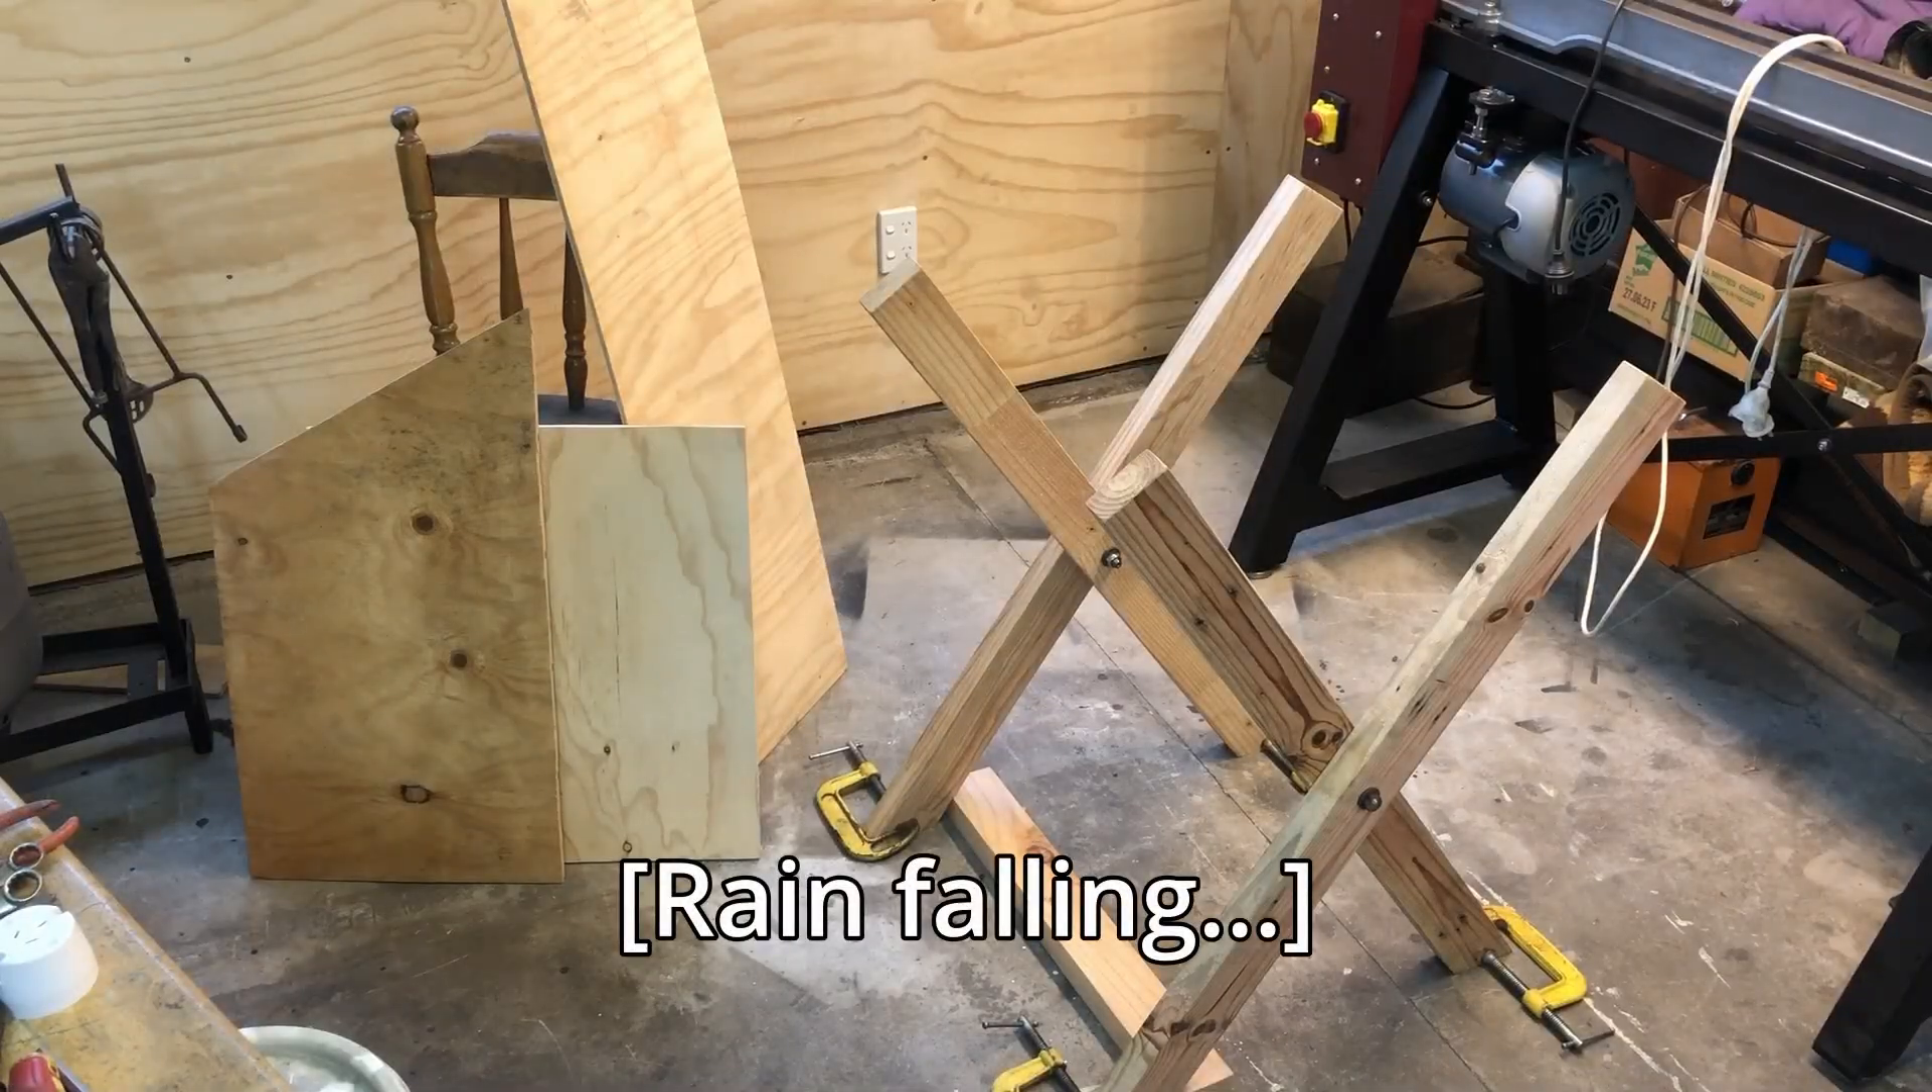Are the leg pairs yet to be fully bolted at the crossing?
No.